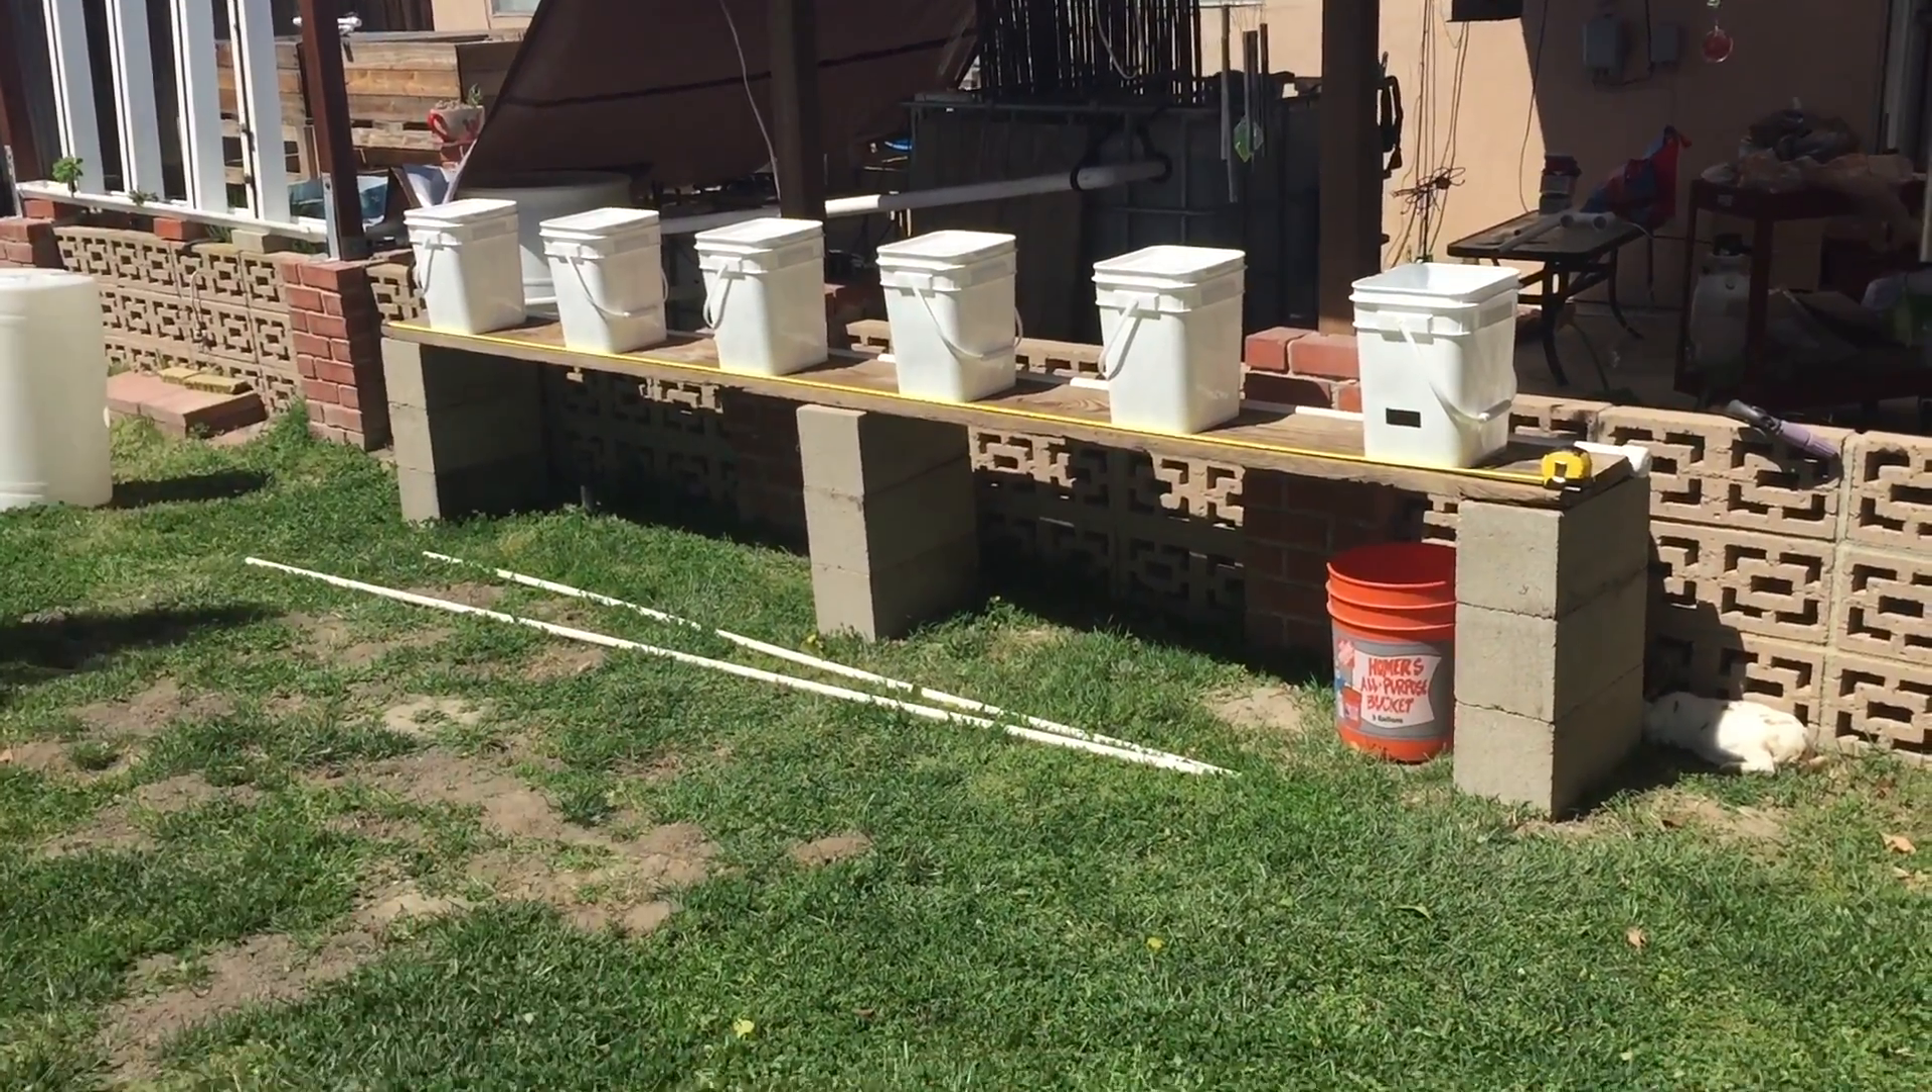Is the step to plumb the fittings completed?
No.